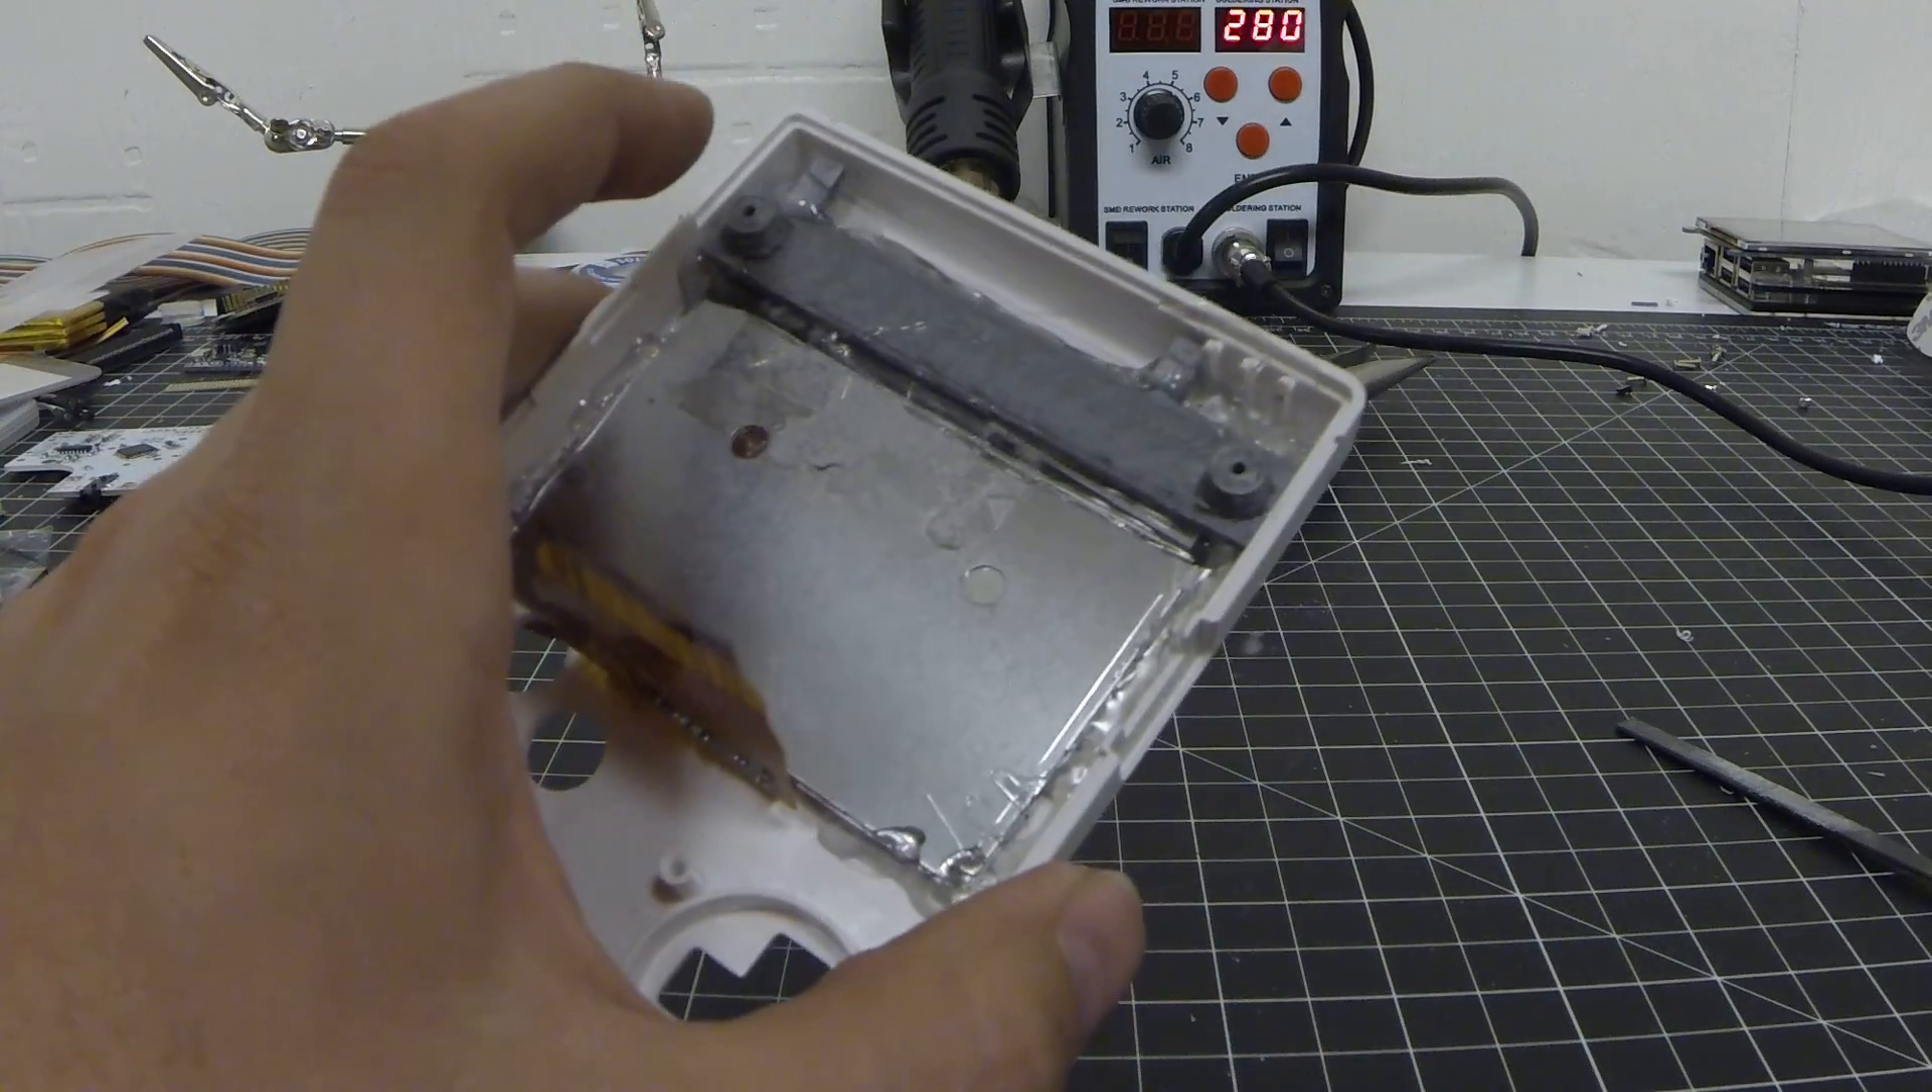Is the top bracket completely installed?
Yes.